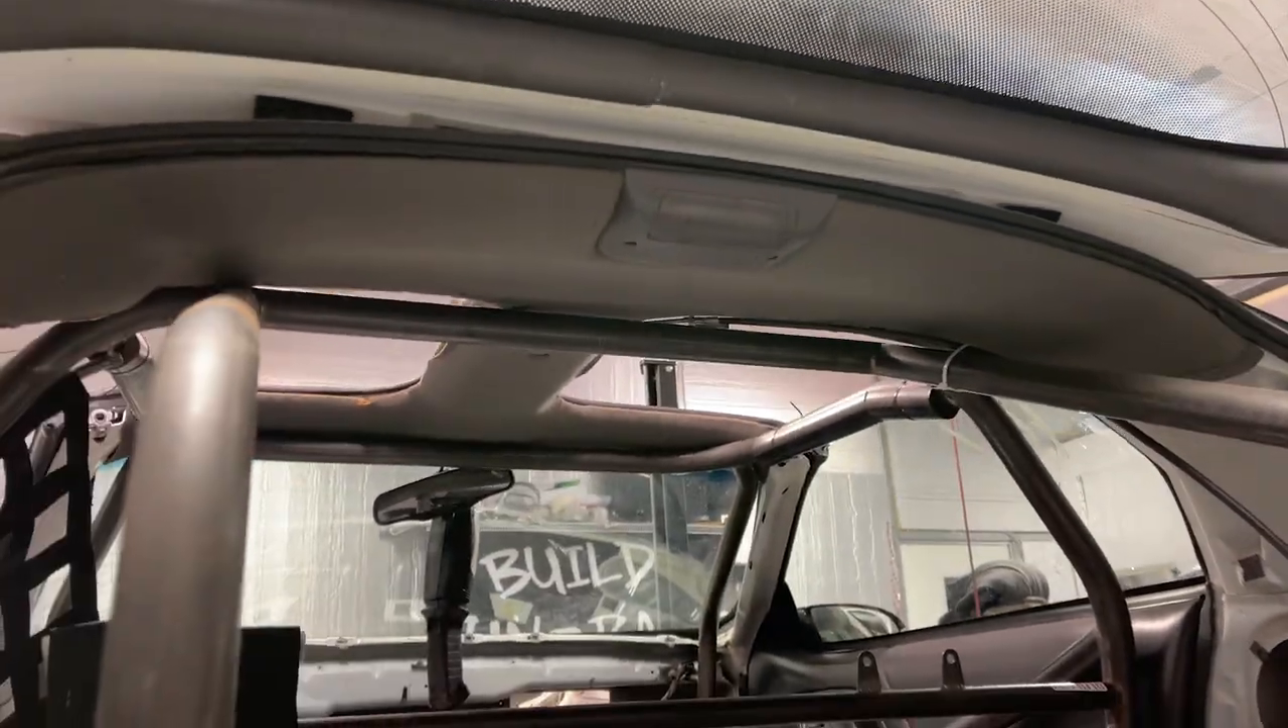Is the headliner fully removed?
No.